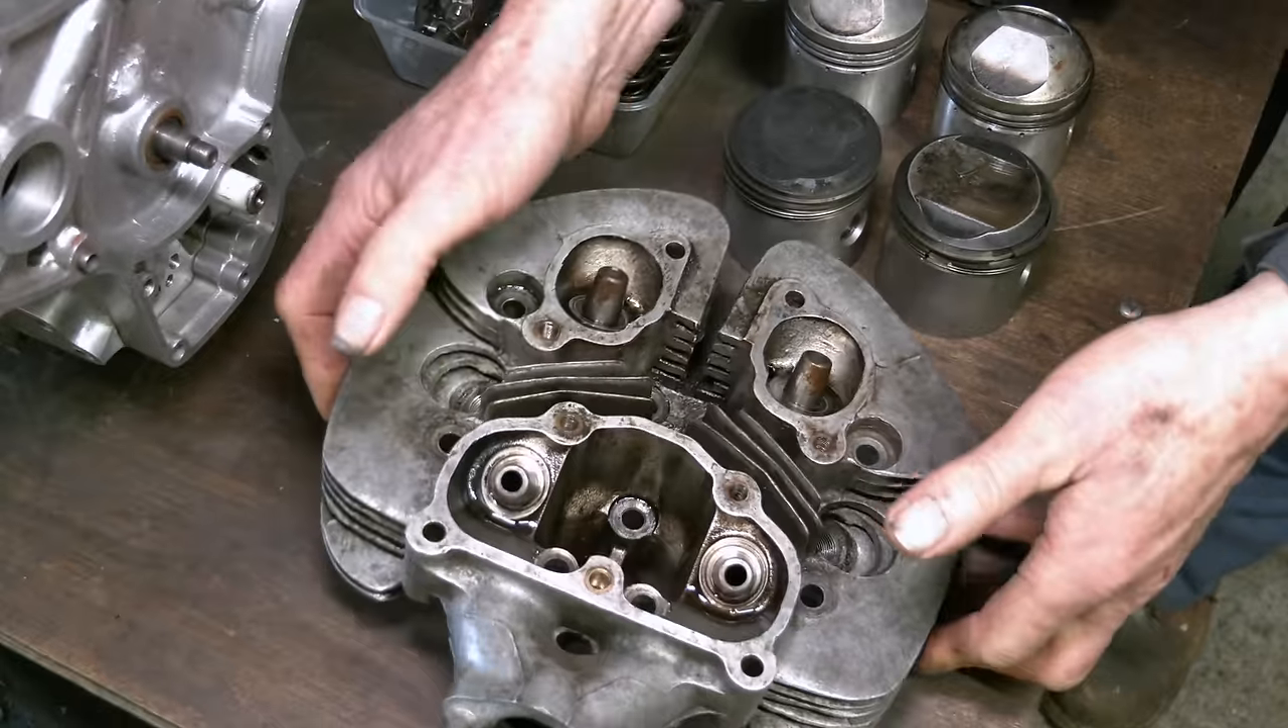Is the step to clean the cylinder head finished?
No.